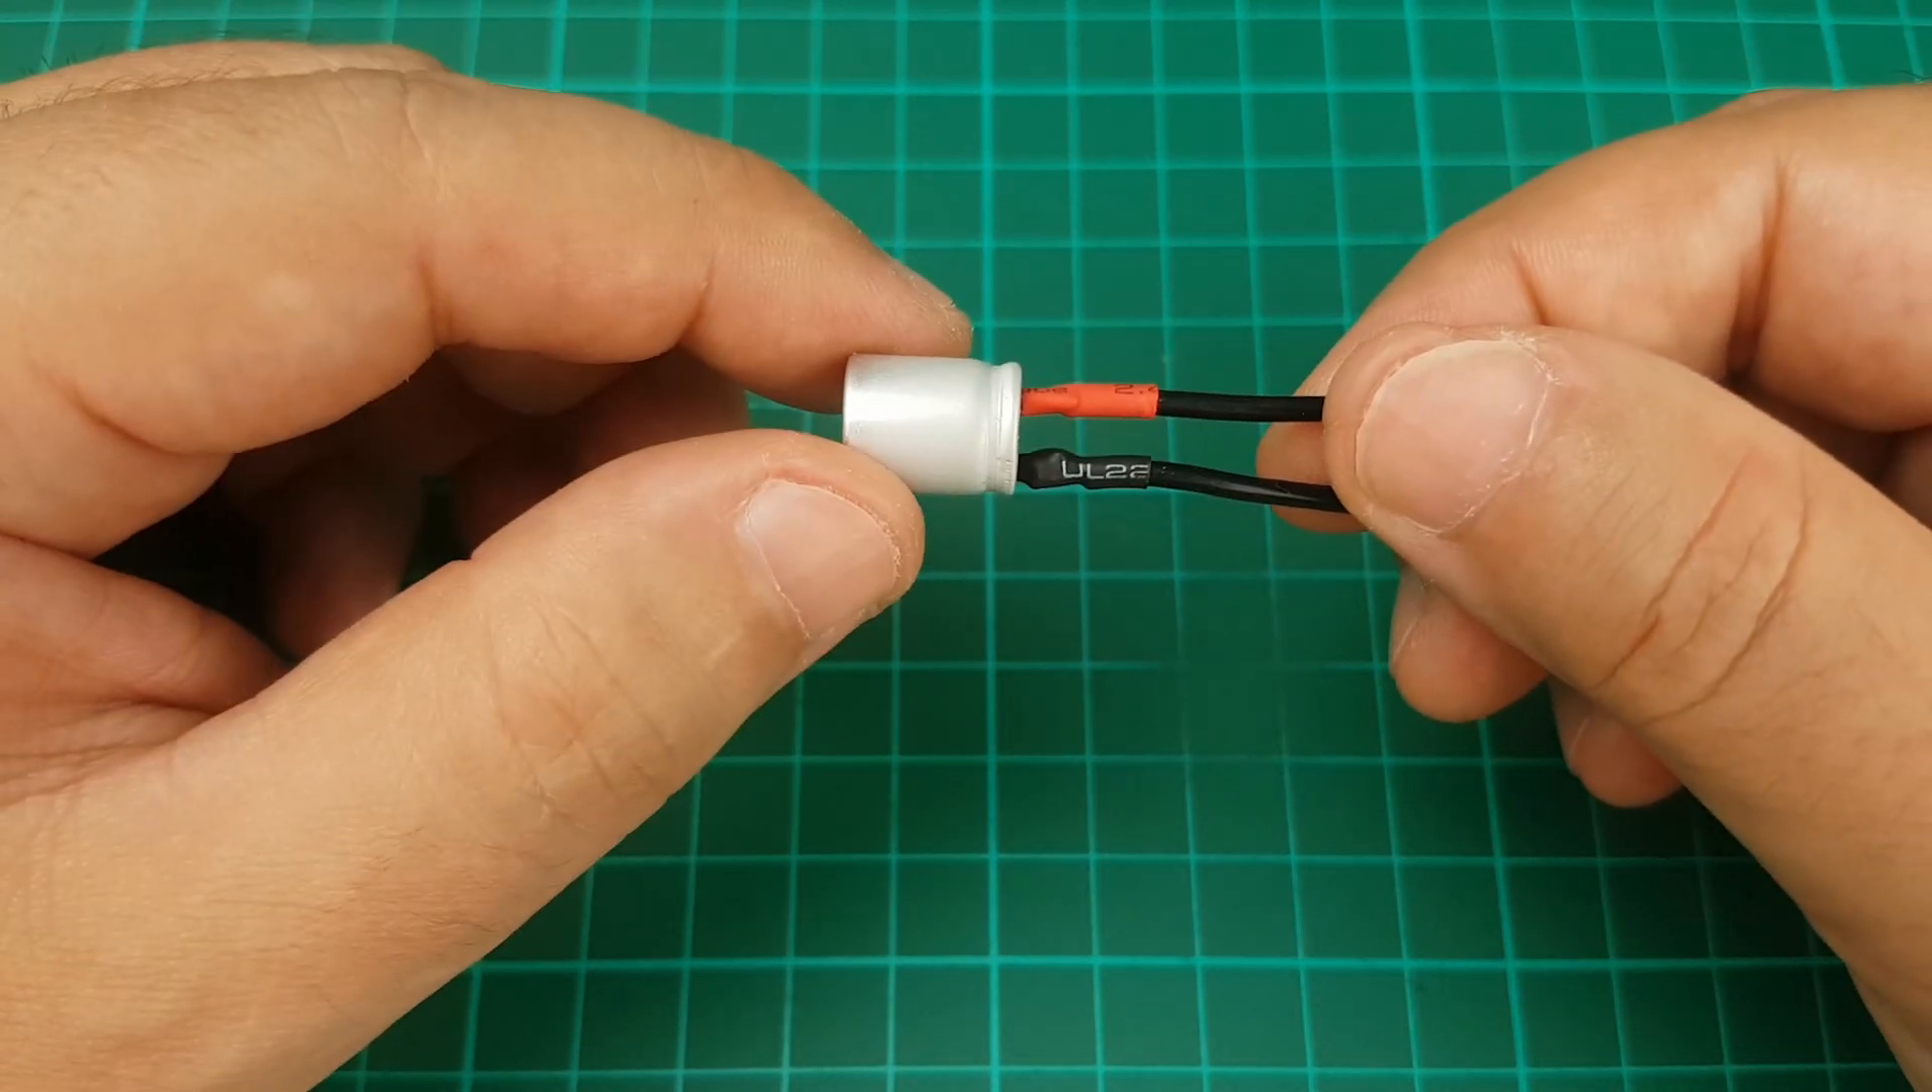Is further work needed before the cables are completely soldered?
No.